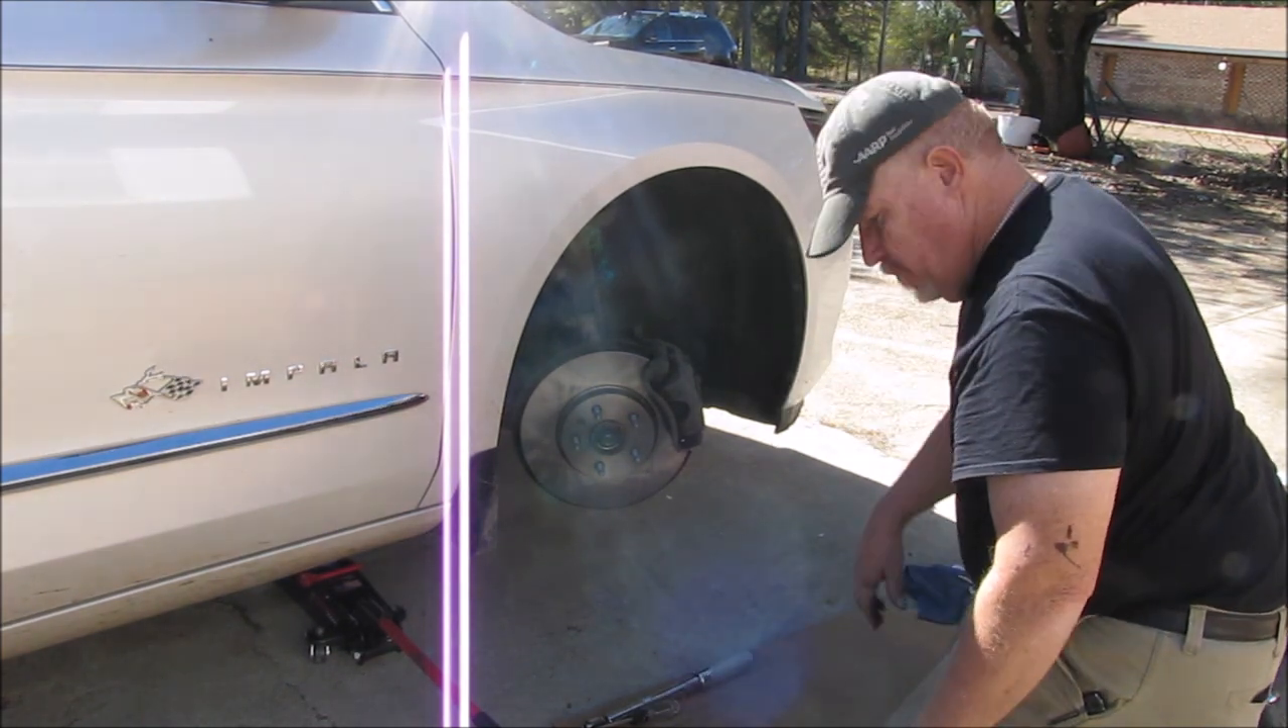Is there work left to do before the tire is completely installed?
Yes.